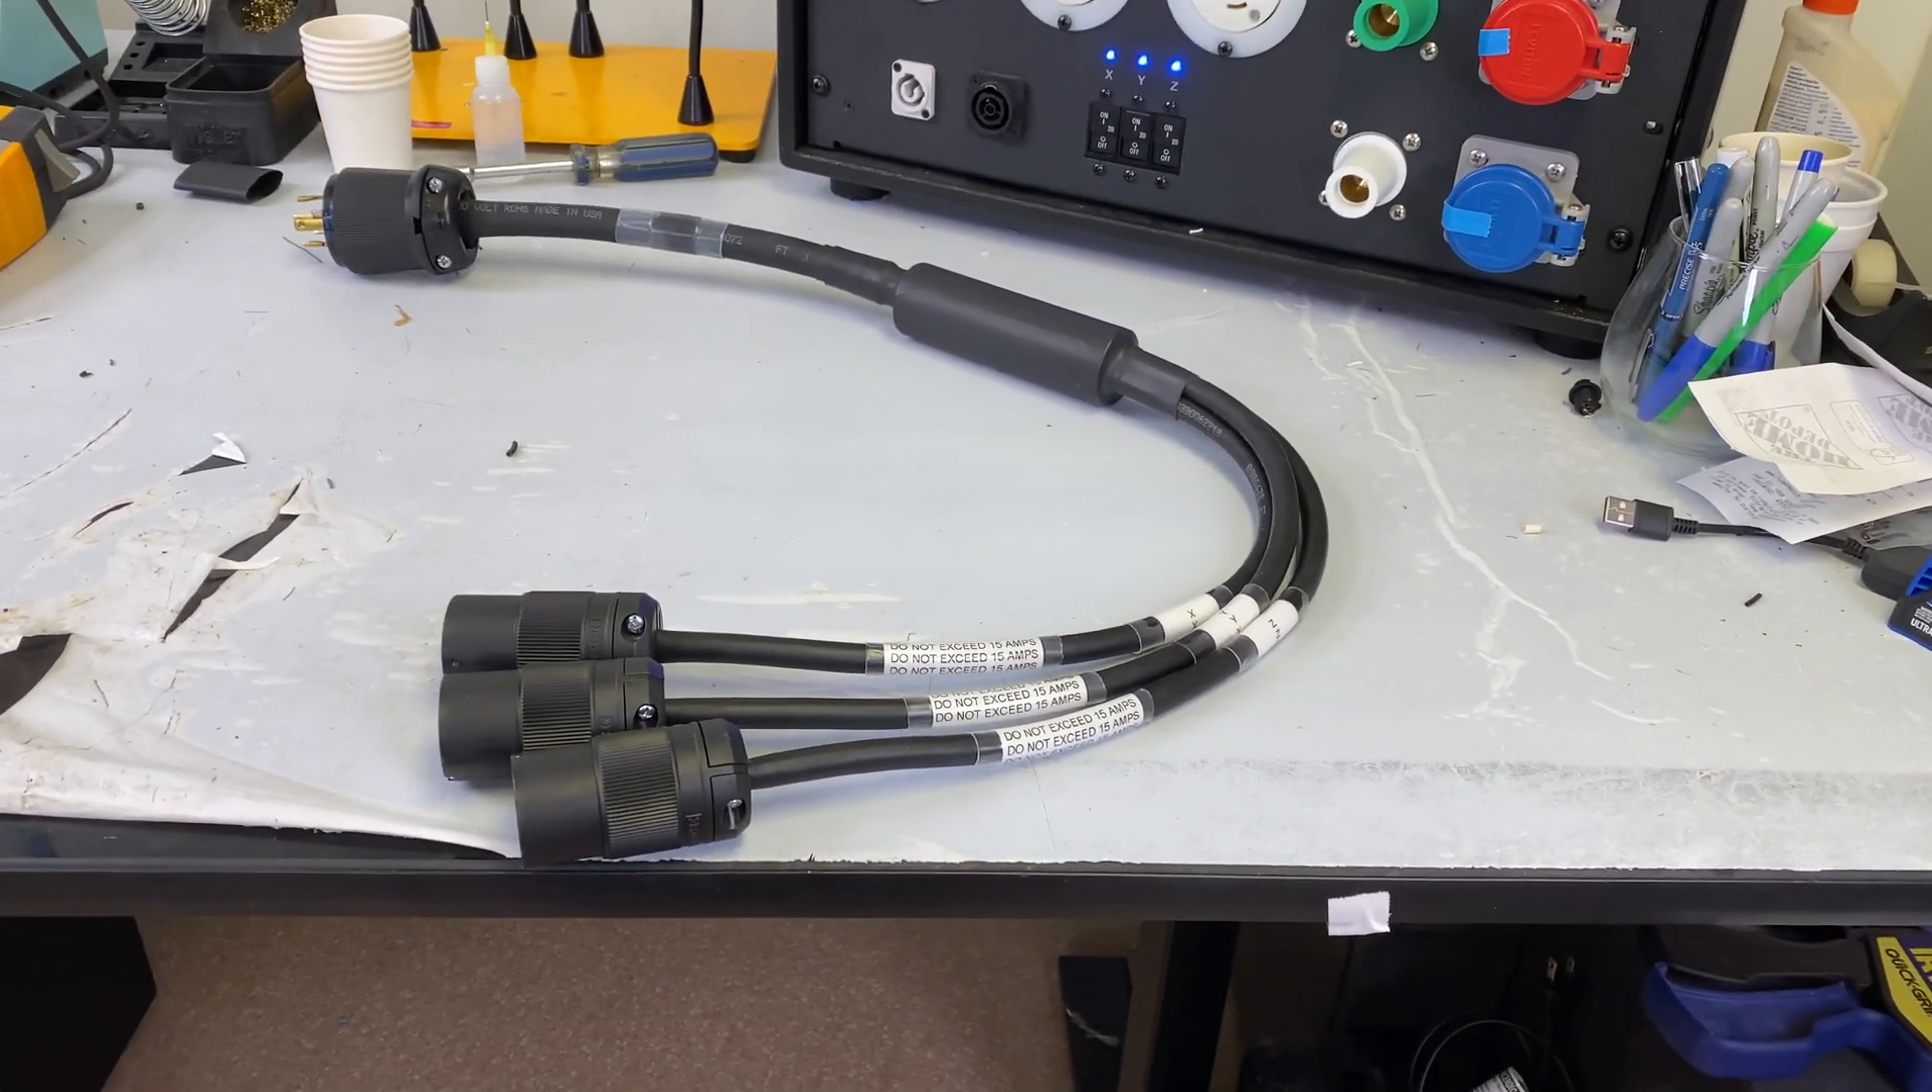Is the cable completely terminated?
Yes.